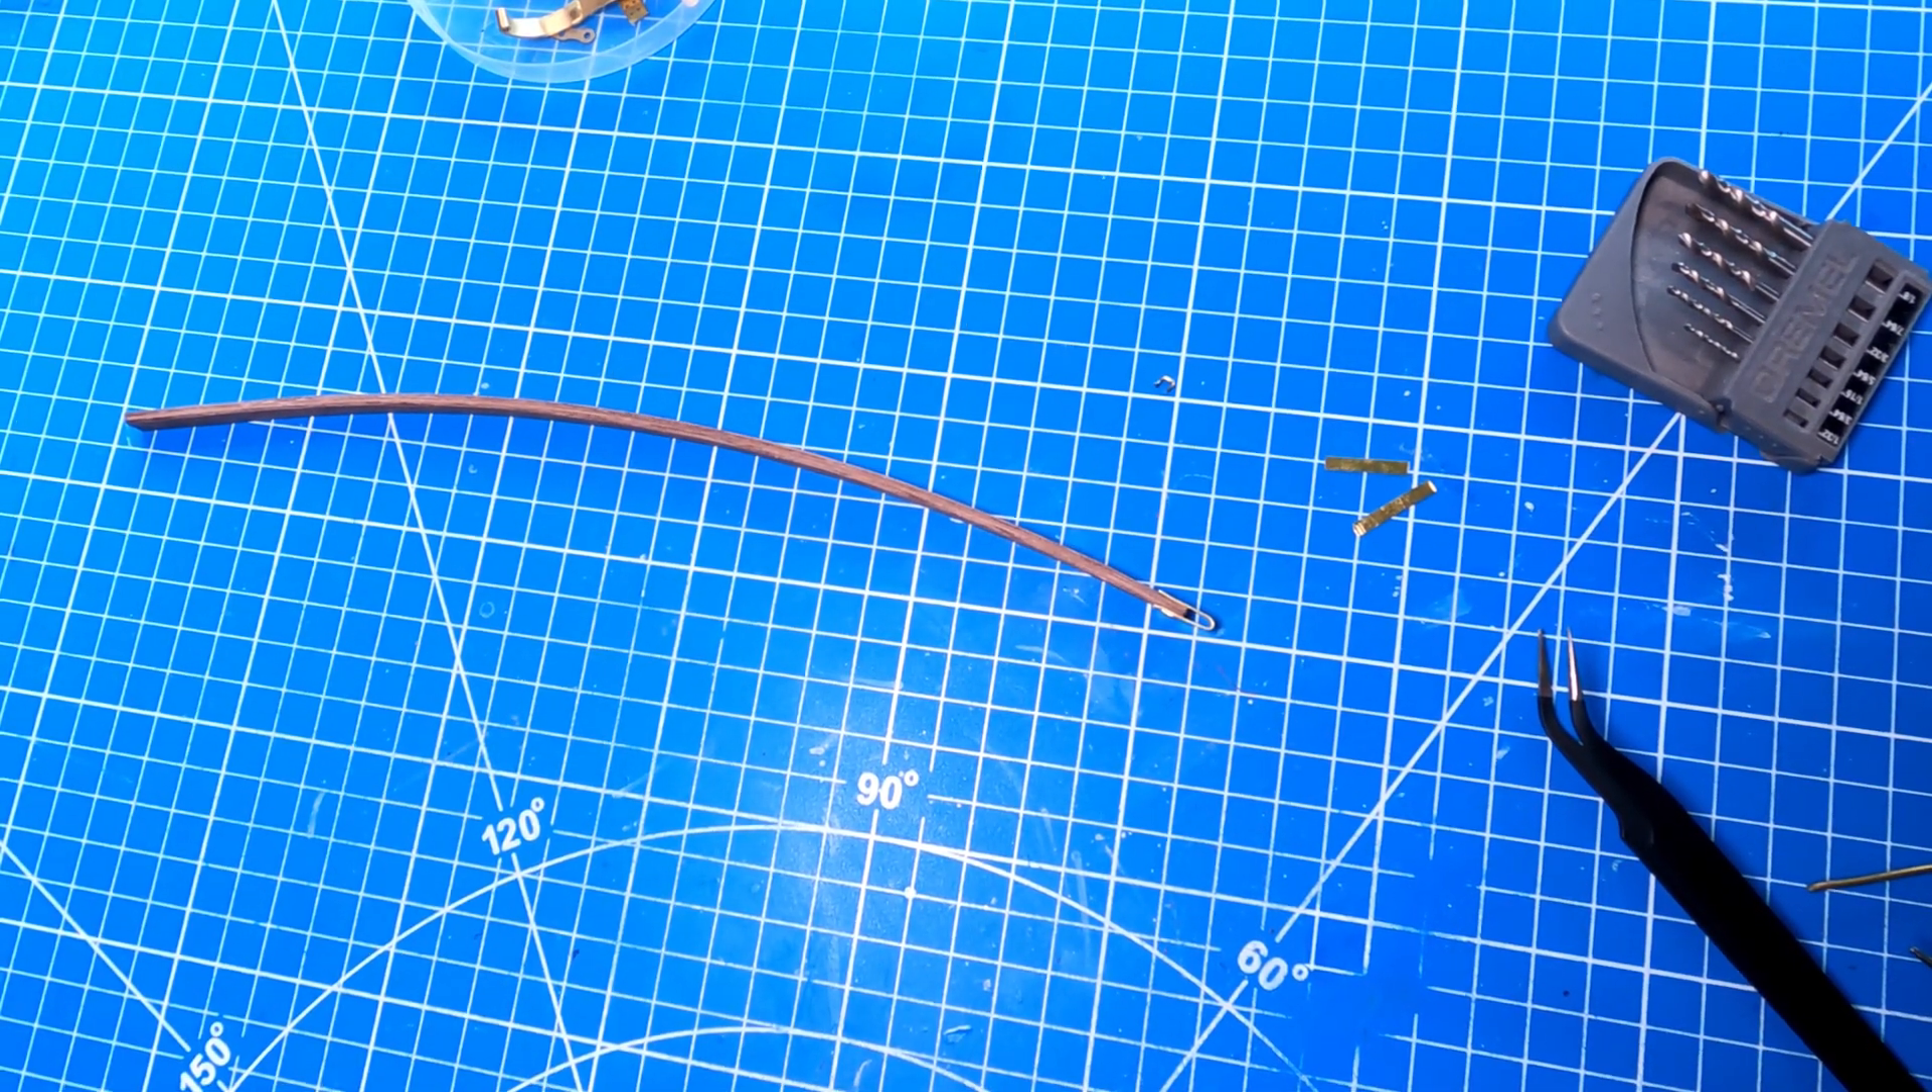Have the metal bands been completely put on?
No.